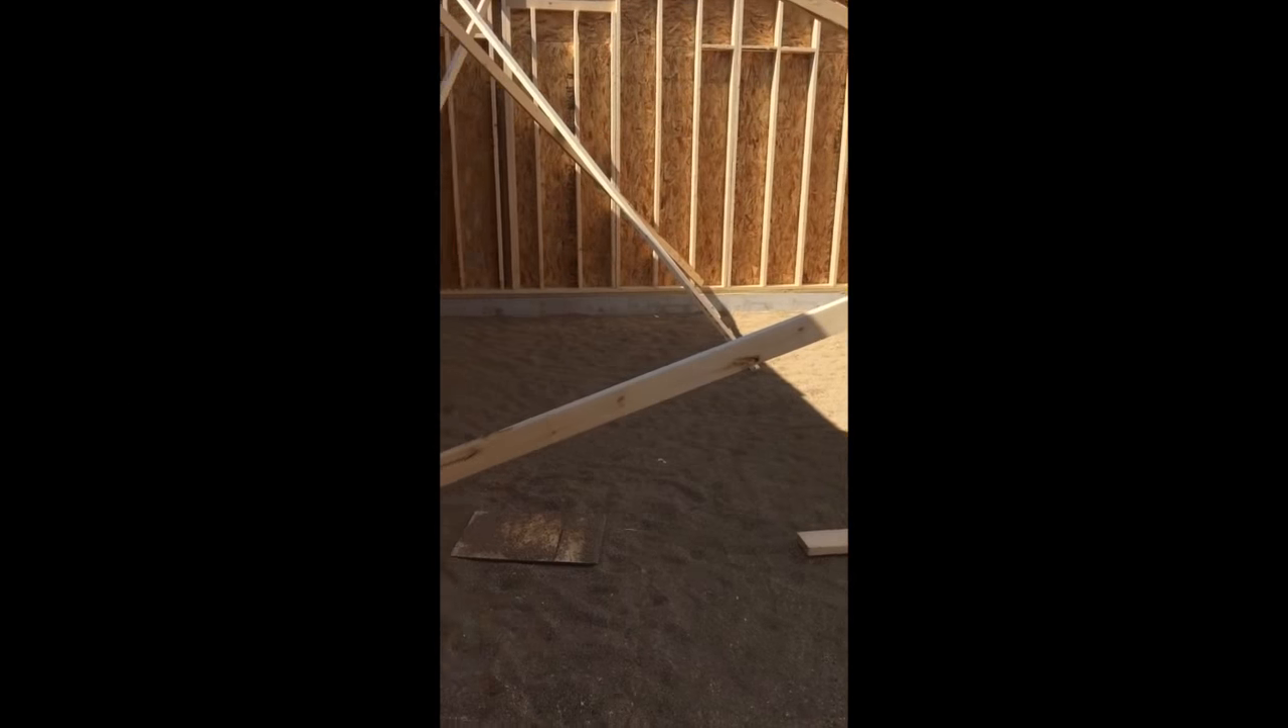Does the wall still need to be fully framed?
No.